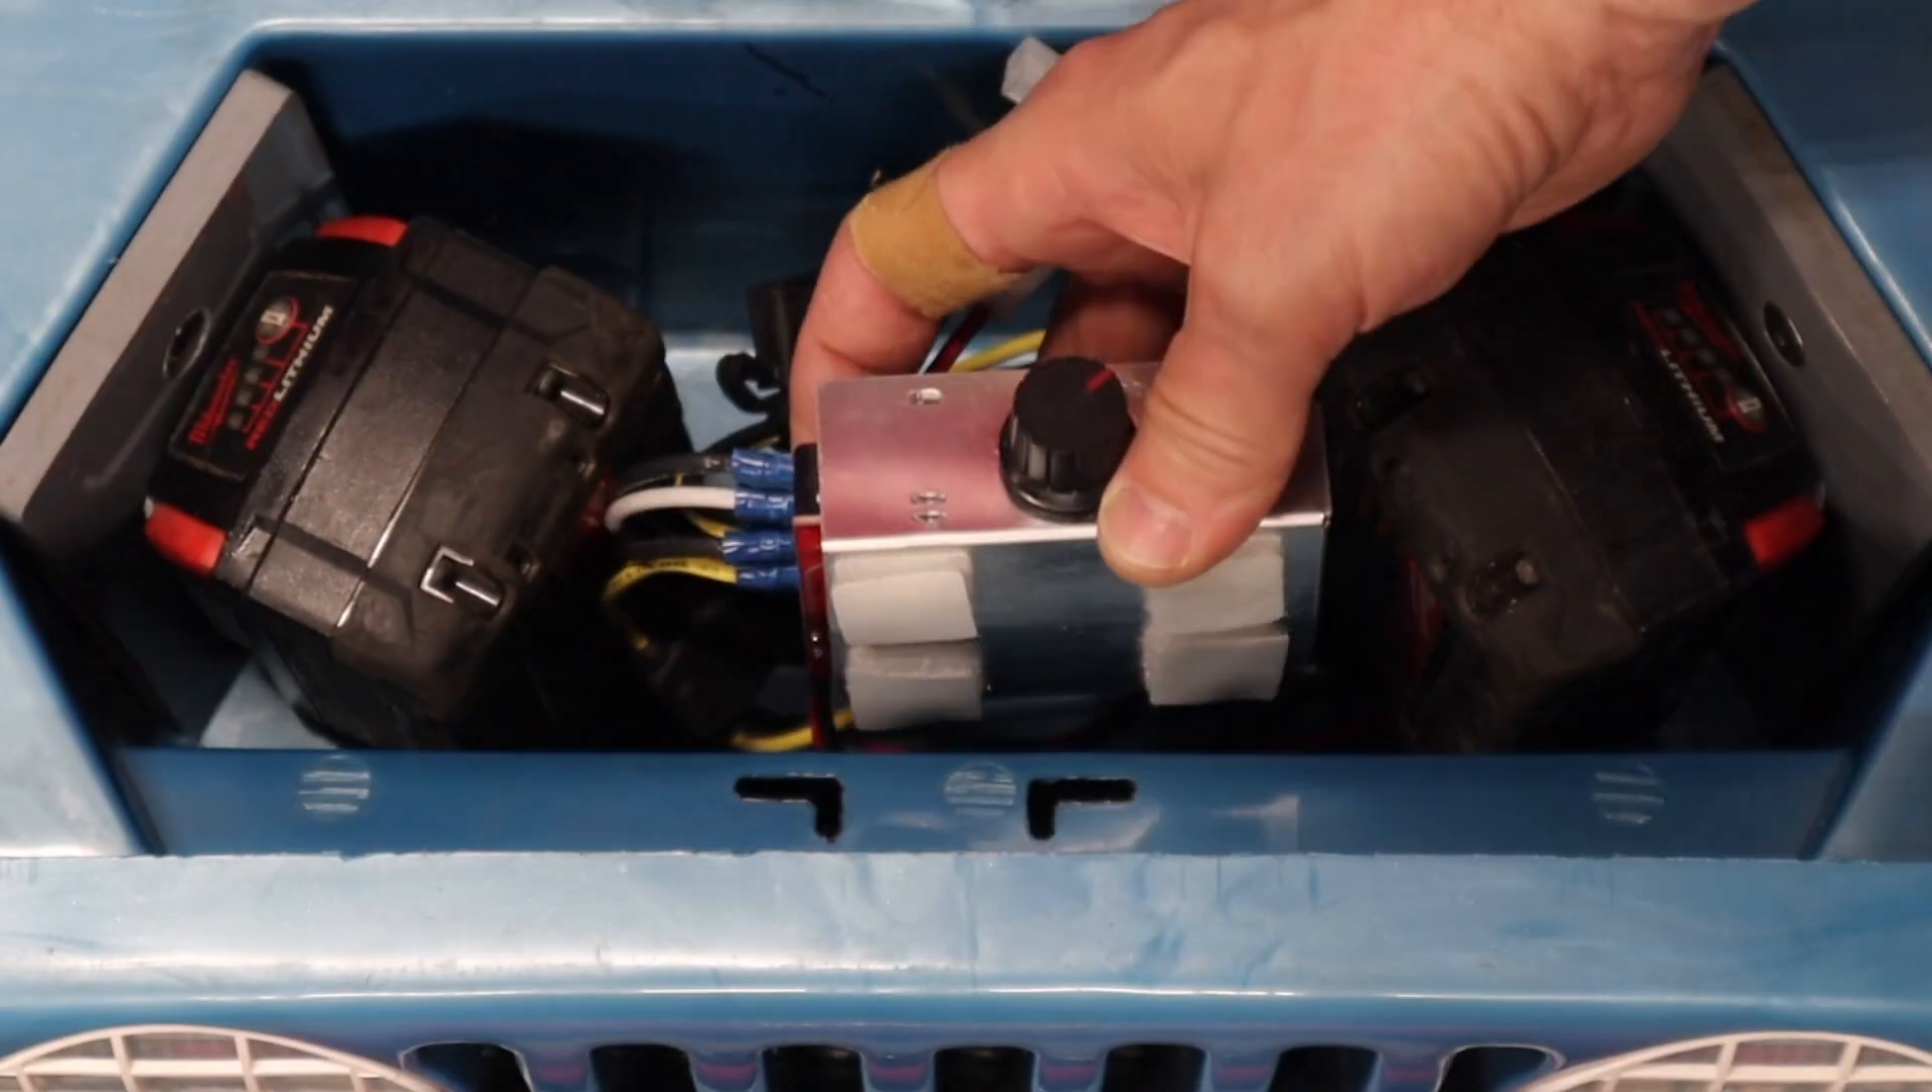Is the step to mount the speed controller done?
No.